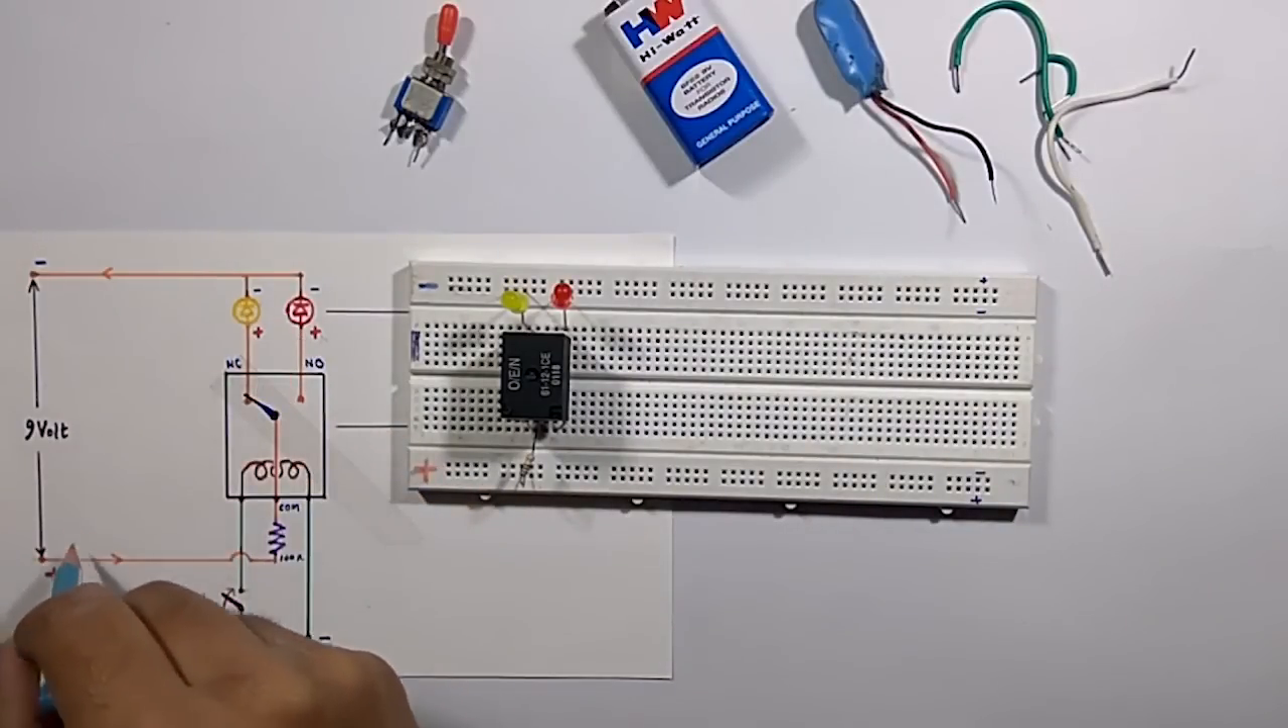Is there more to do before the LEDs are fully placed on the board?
No.